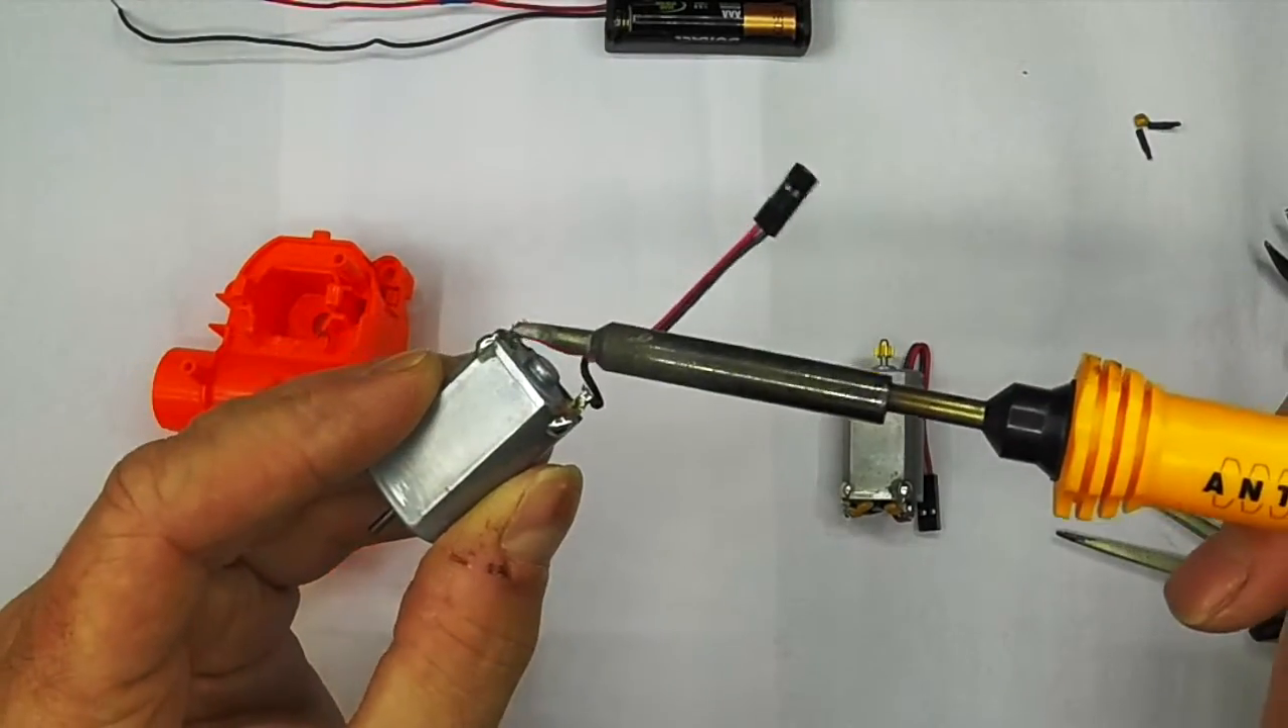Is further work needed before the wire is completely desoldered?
Yes.